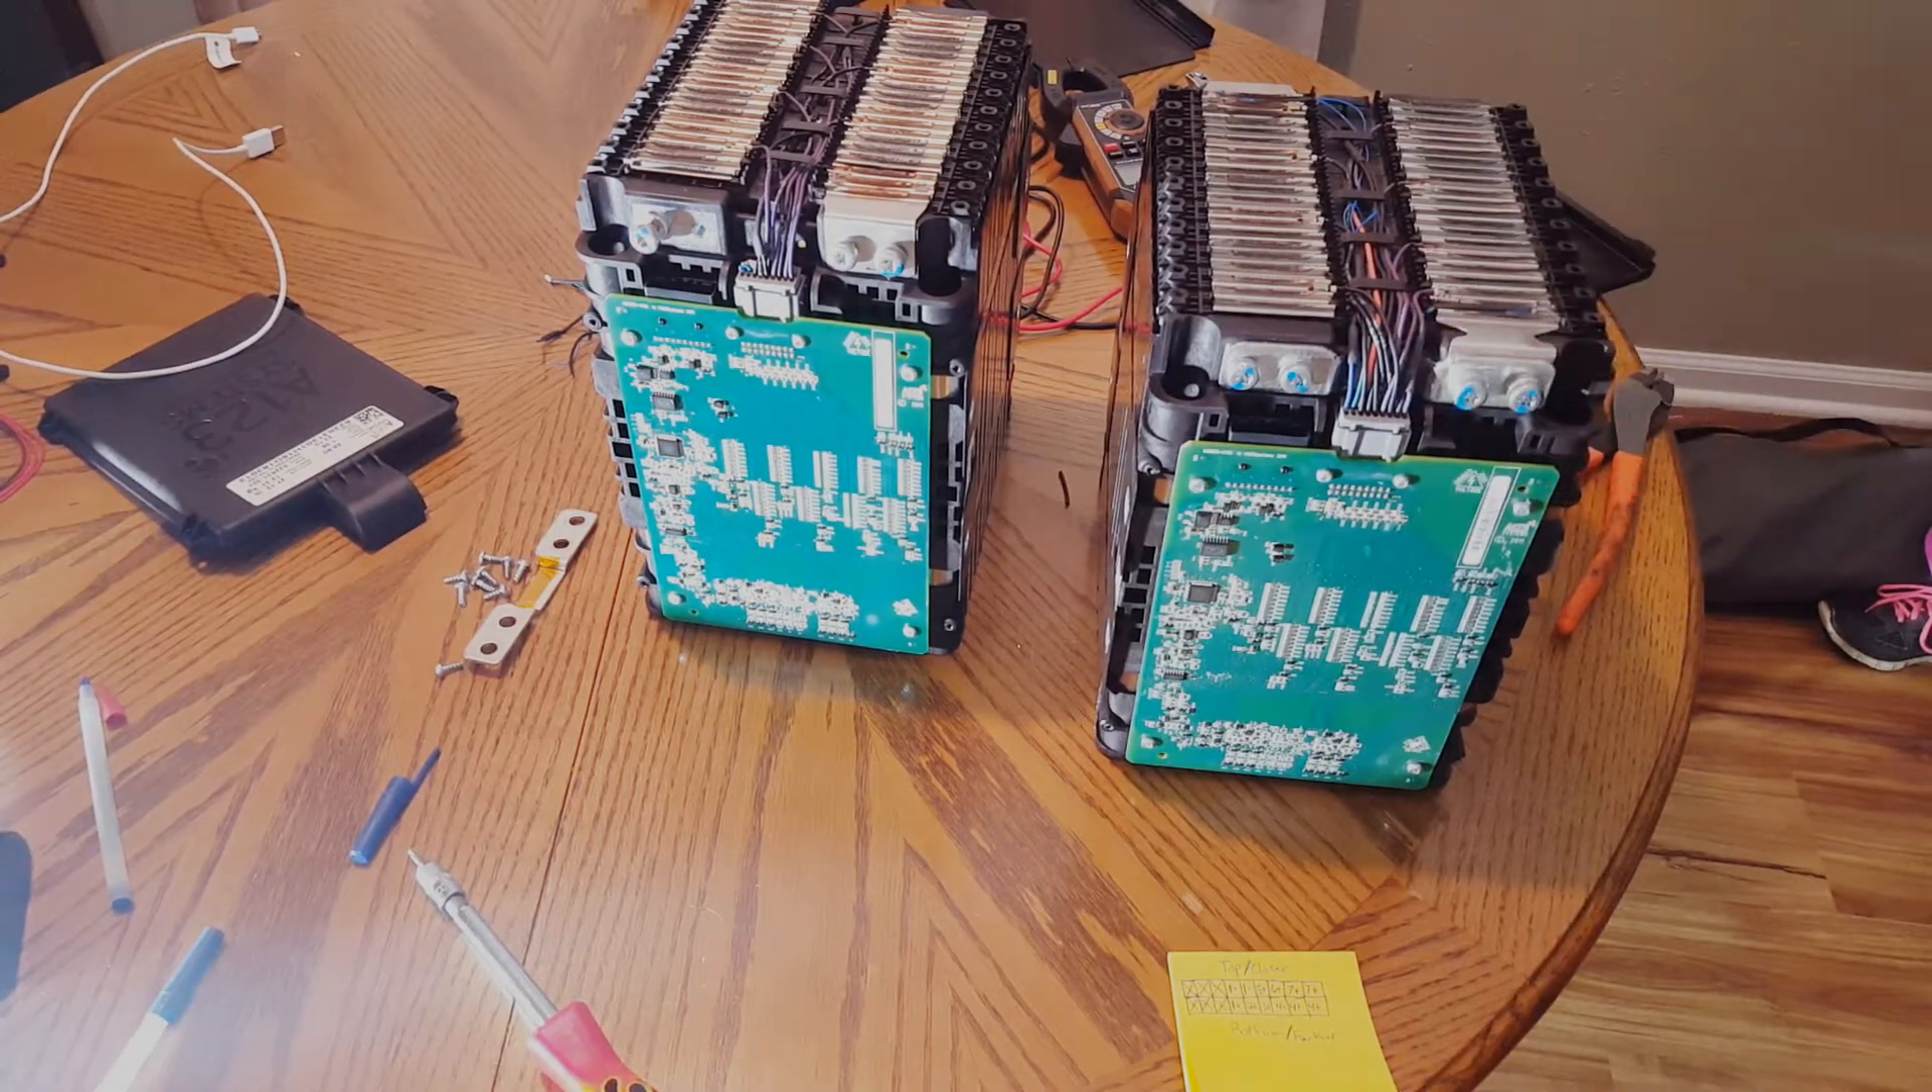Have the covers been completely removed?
Yes.